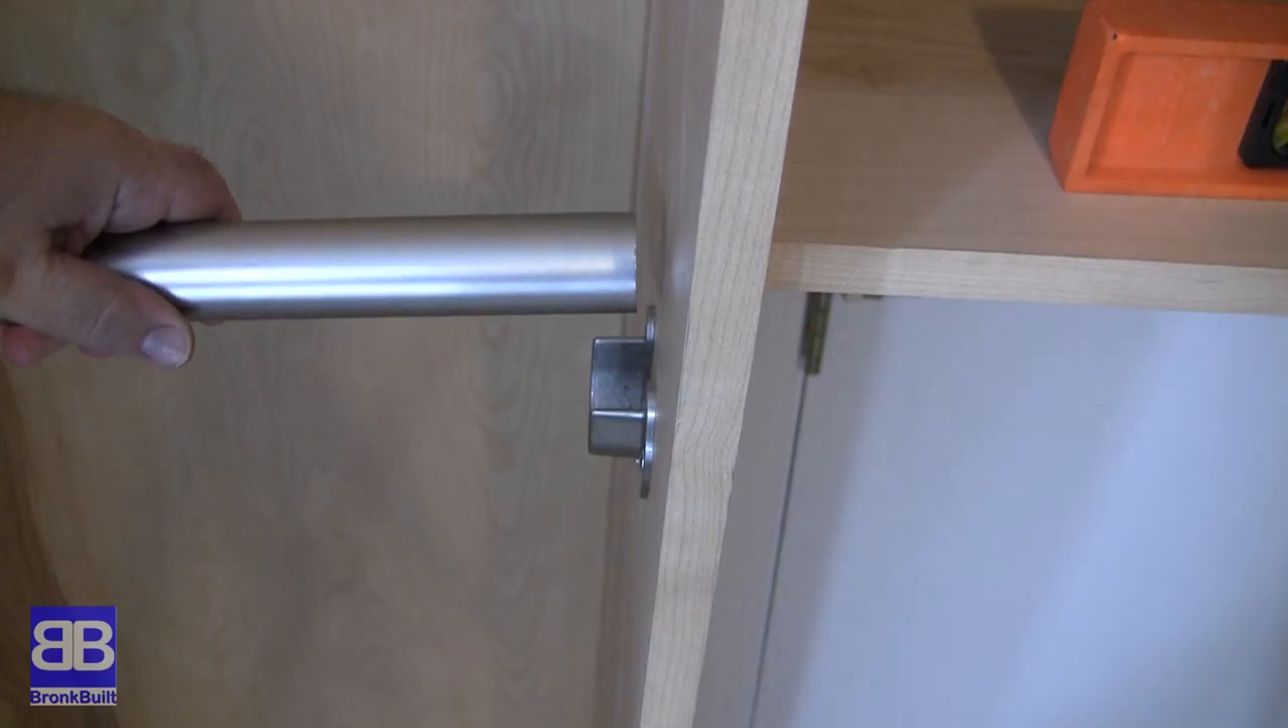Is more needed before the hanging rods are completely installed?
Yes.